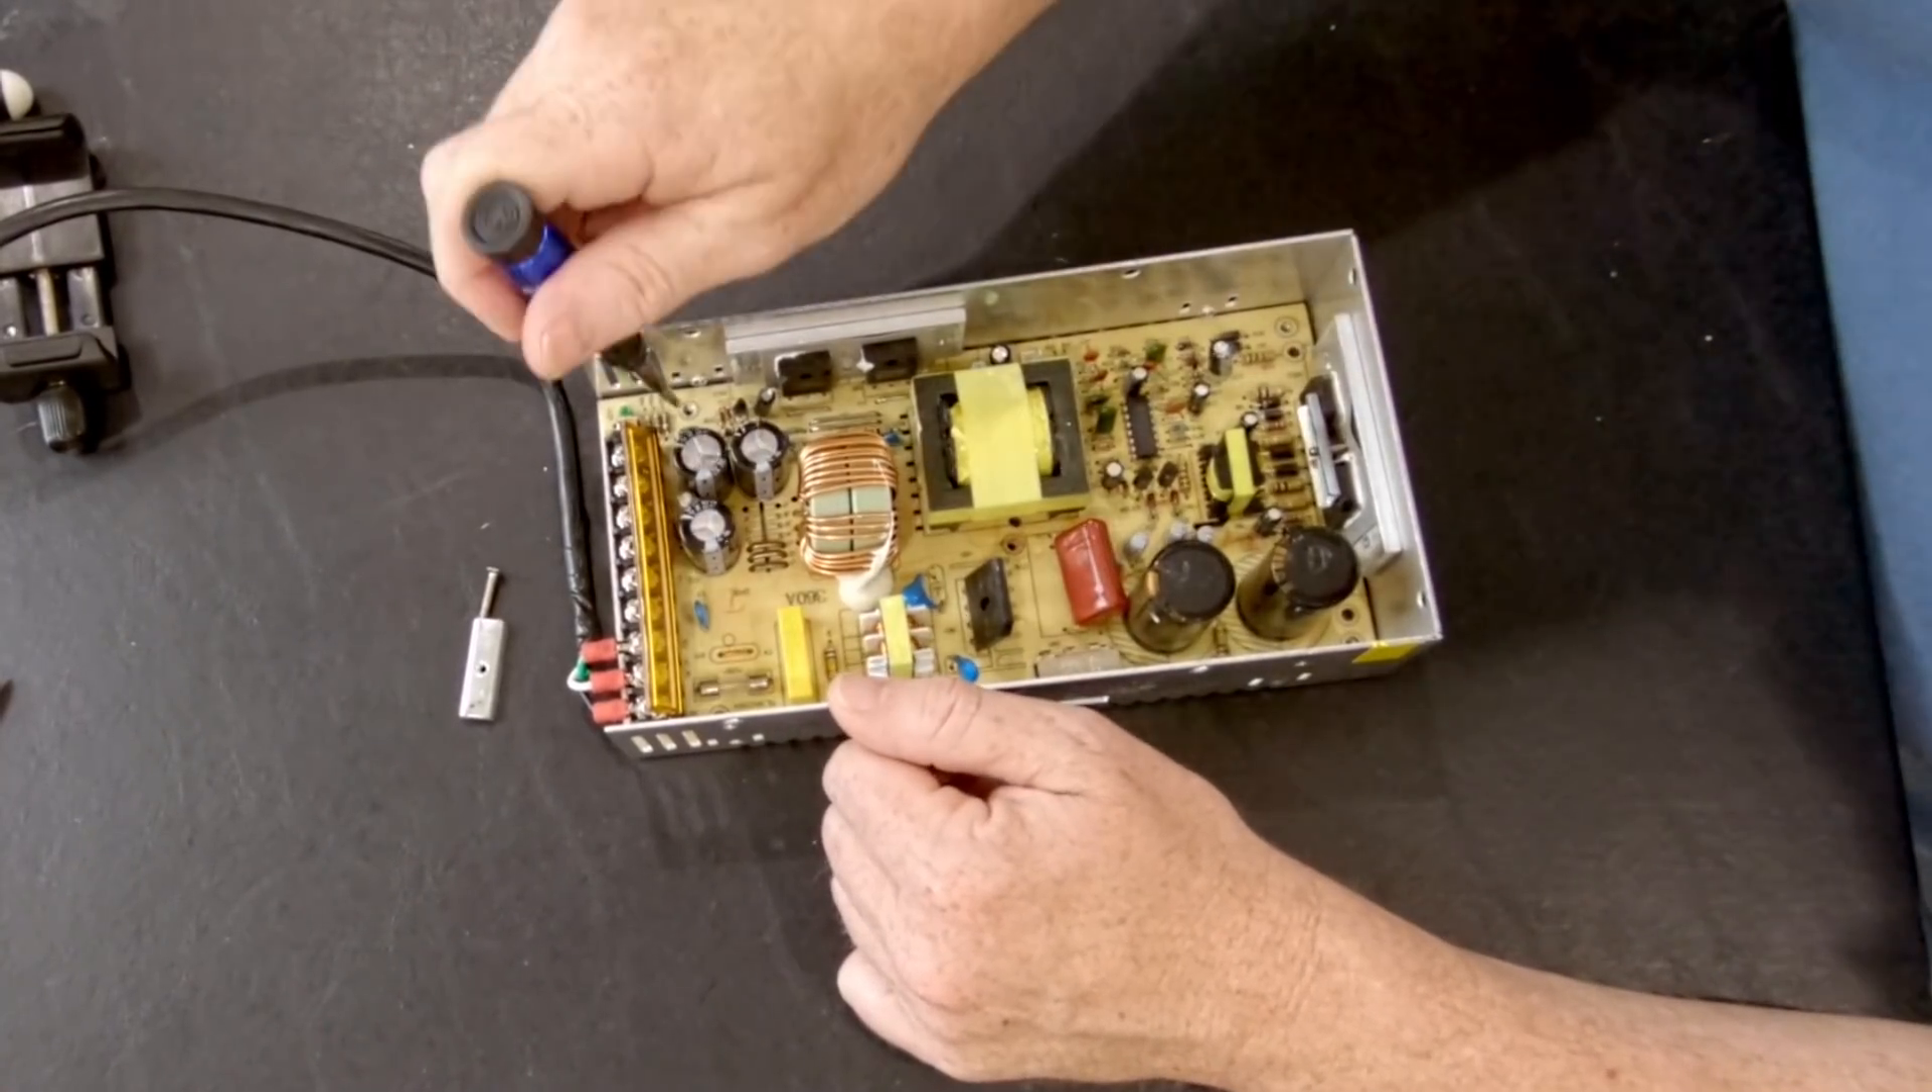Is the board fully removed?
No.